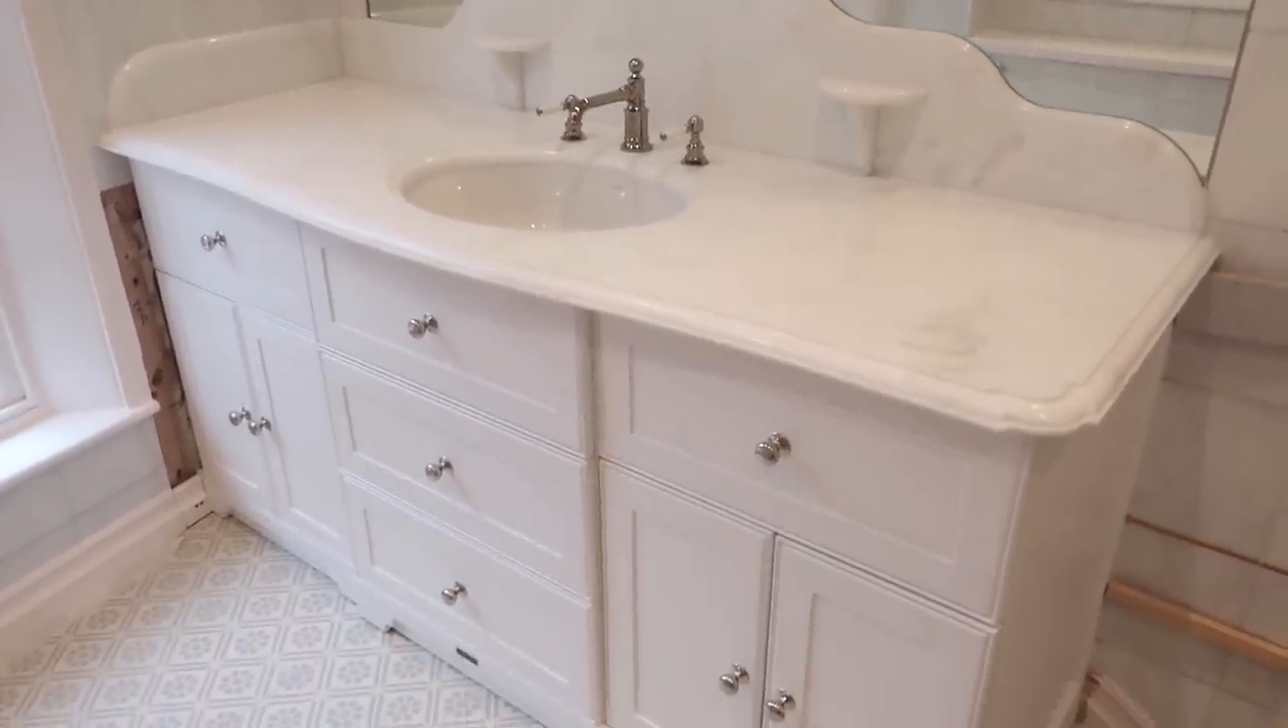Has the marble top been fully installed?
Yes.